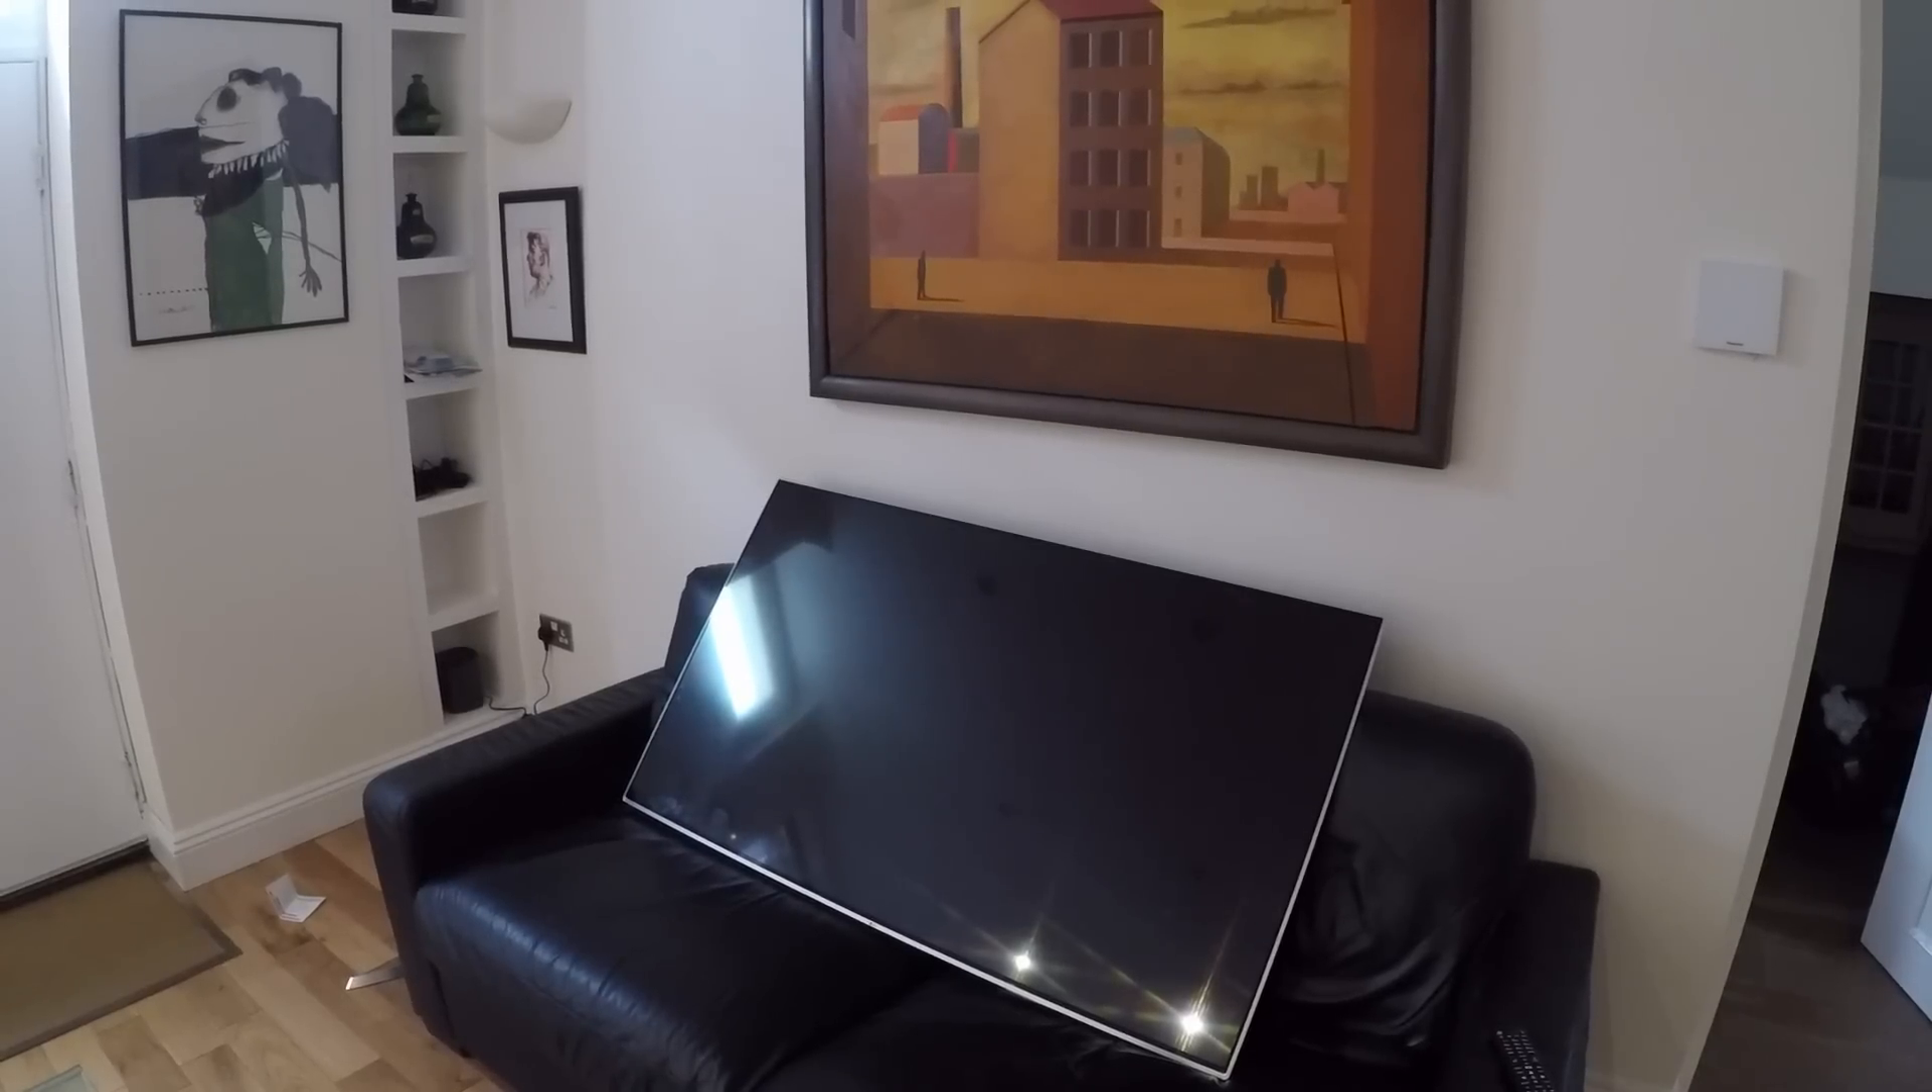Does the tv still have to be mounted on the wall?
Yes.